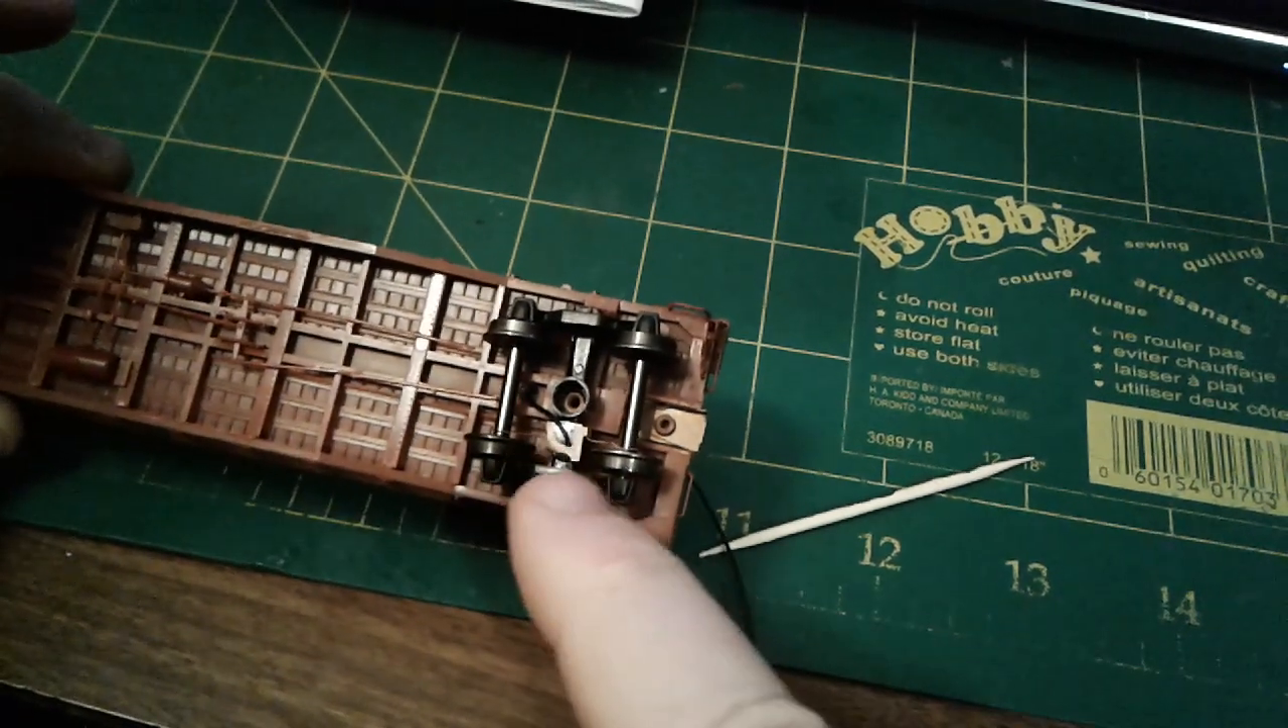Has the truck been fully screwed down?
No.